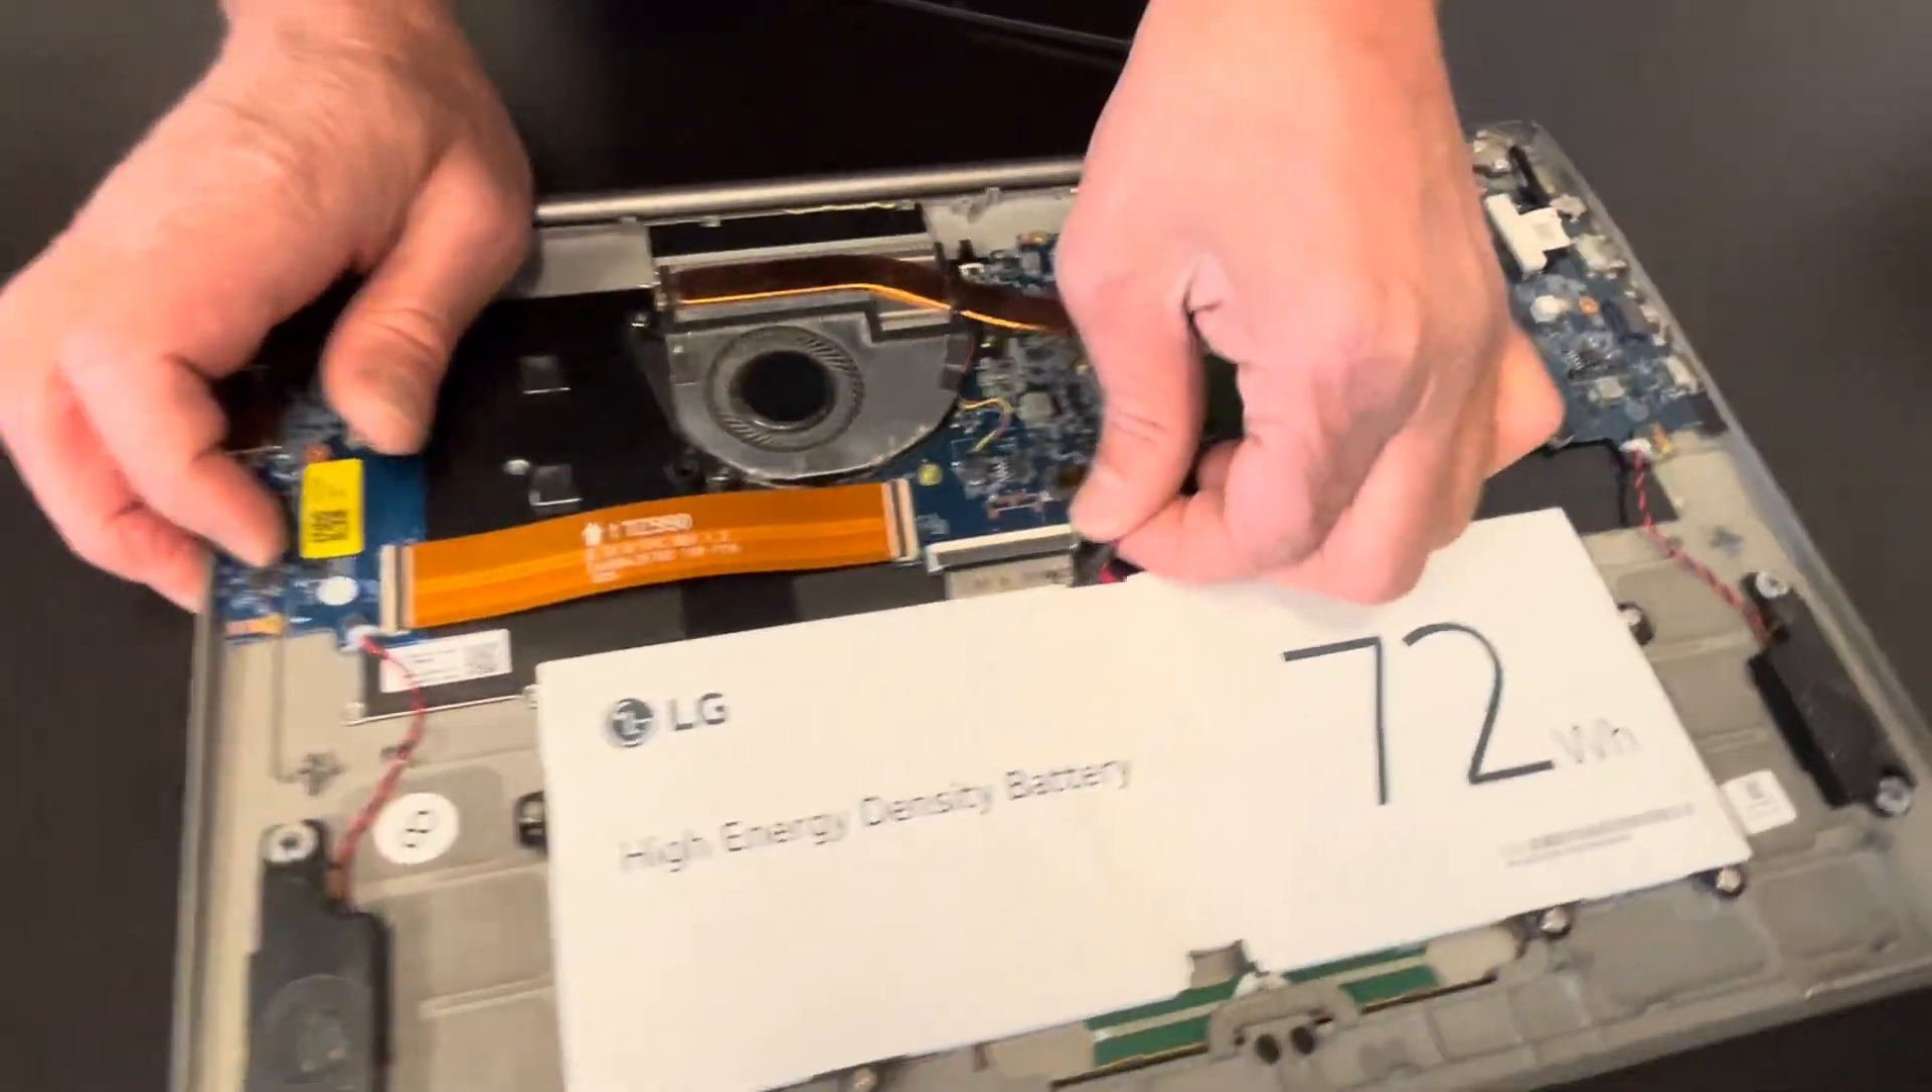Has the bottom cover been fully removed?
Yes.